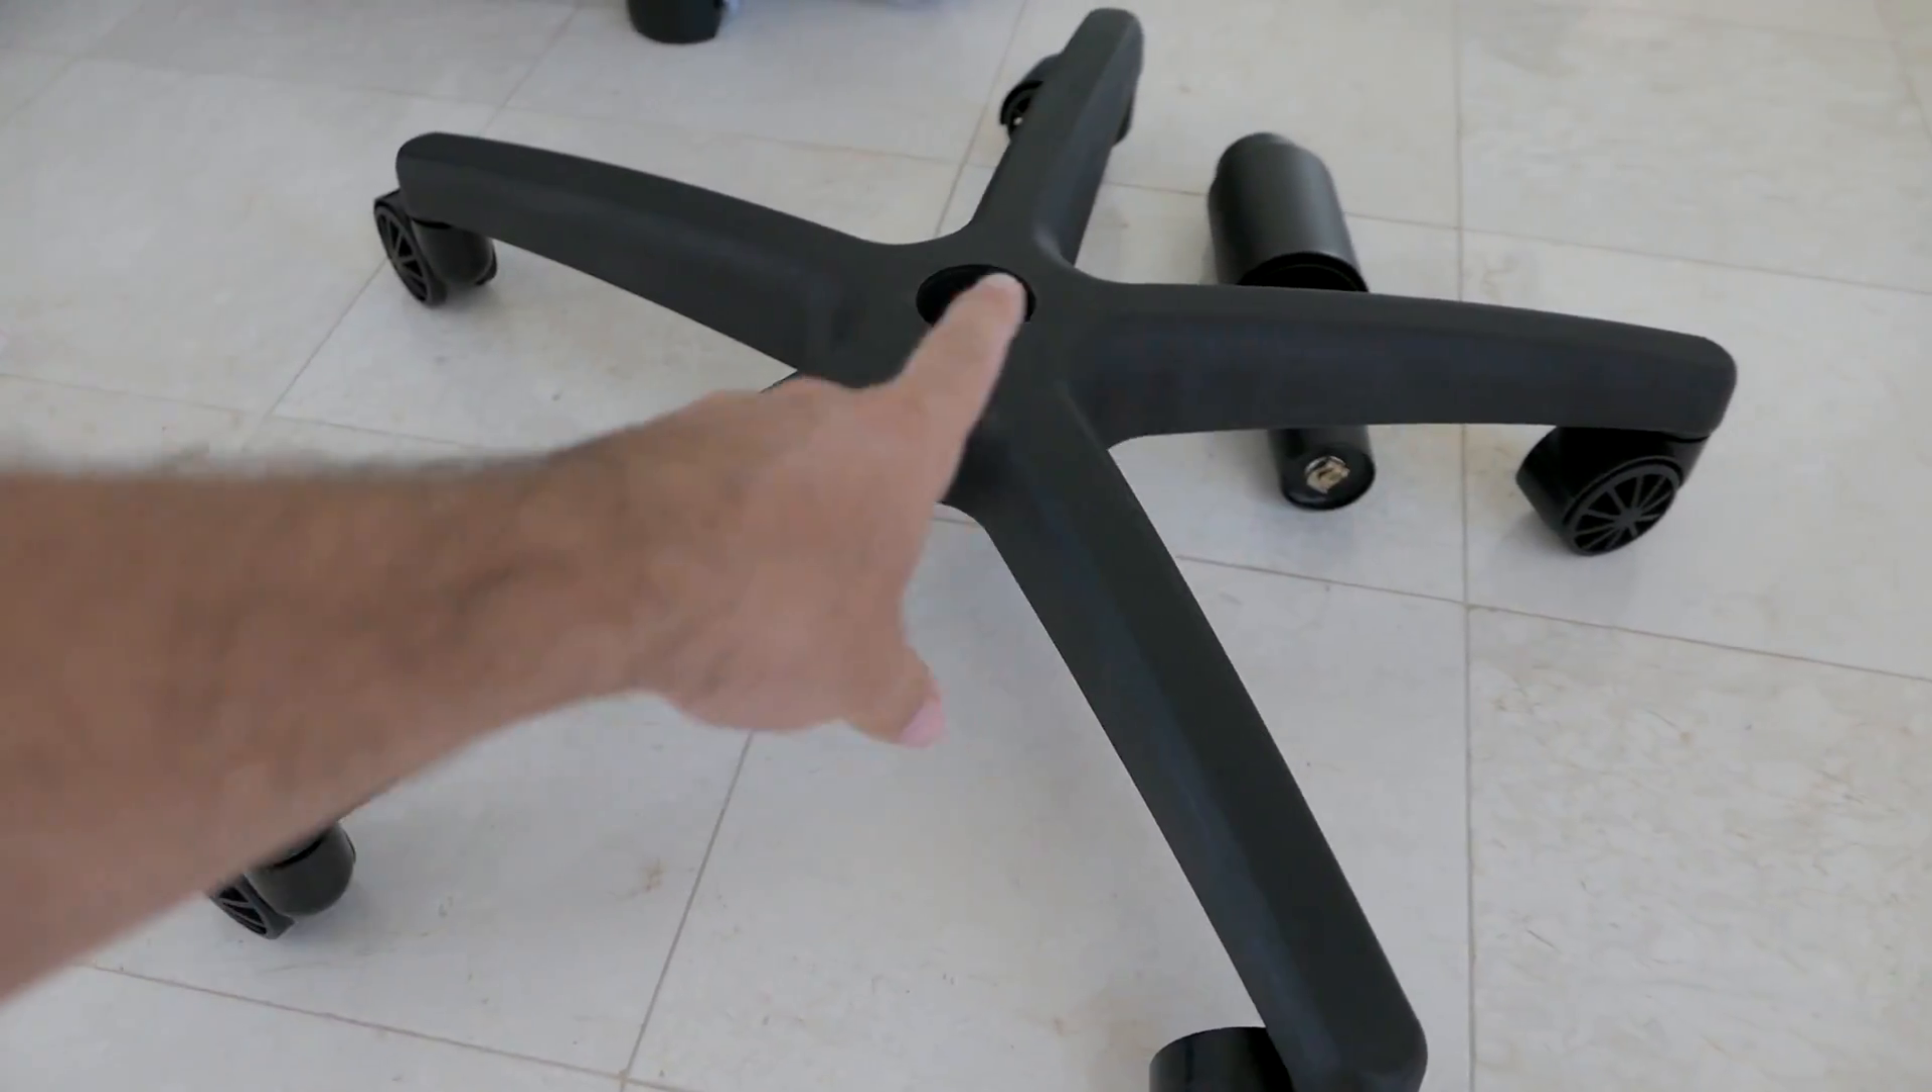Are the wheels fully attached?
Yes.